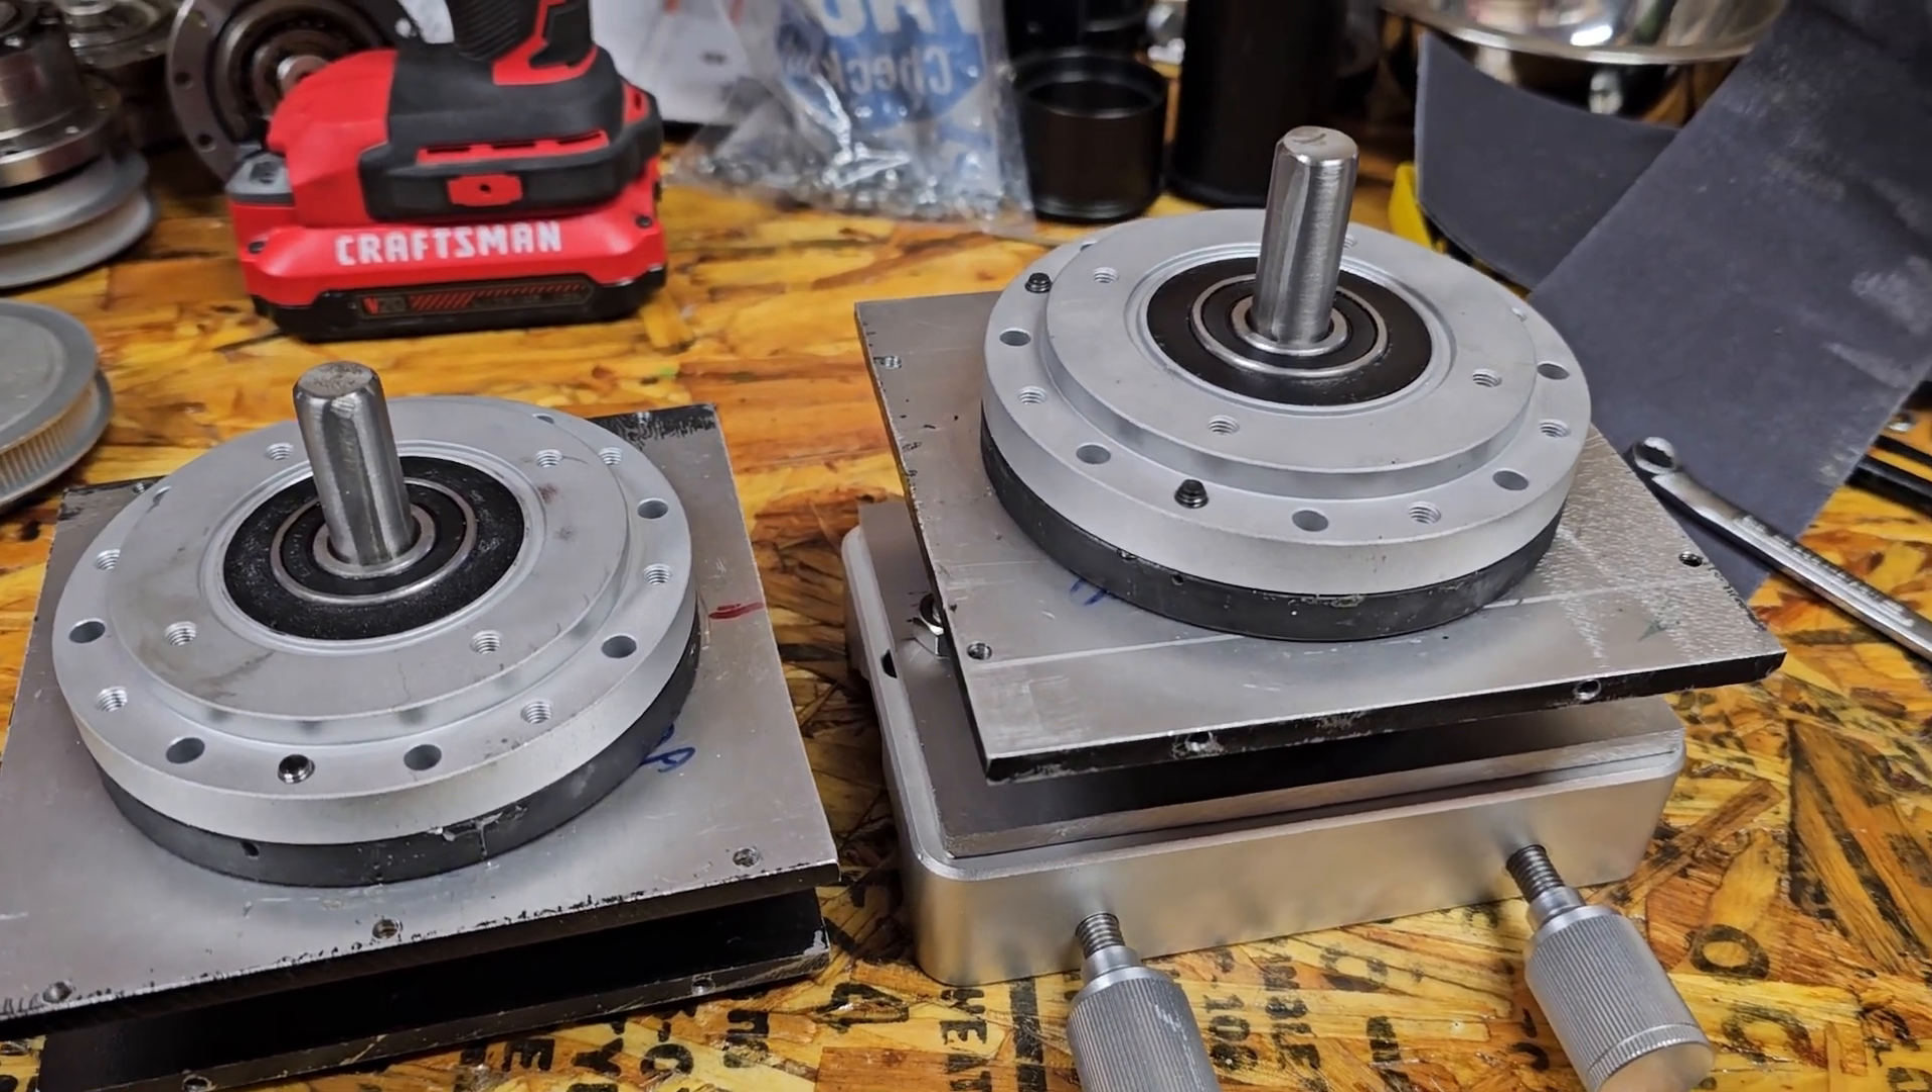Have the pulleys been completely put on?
No.